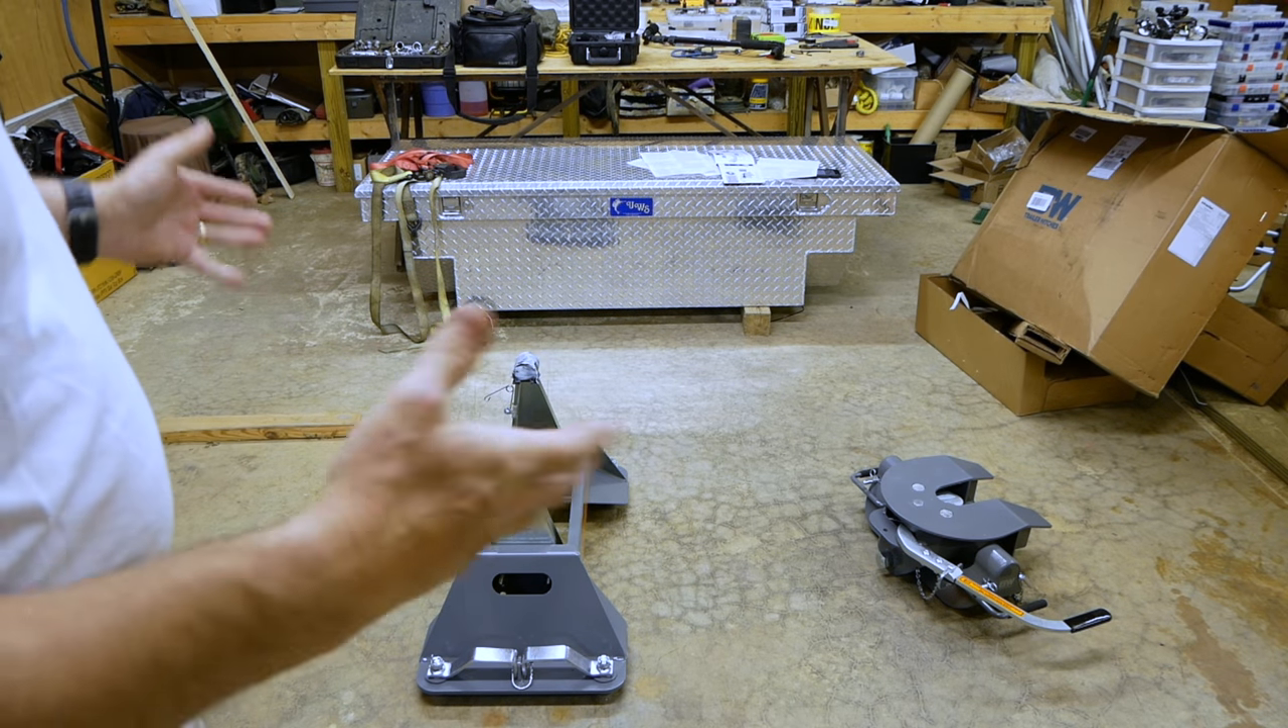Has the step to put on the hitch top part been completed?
No.